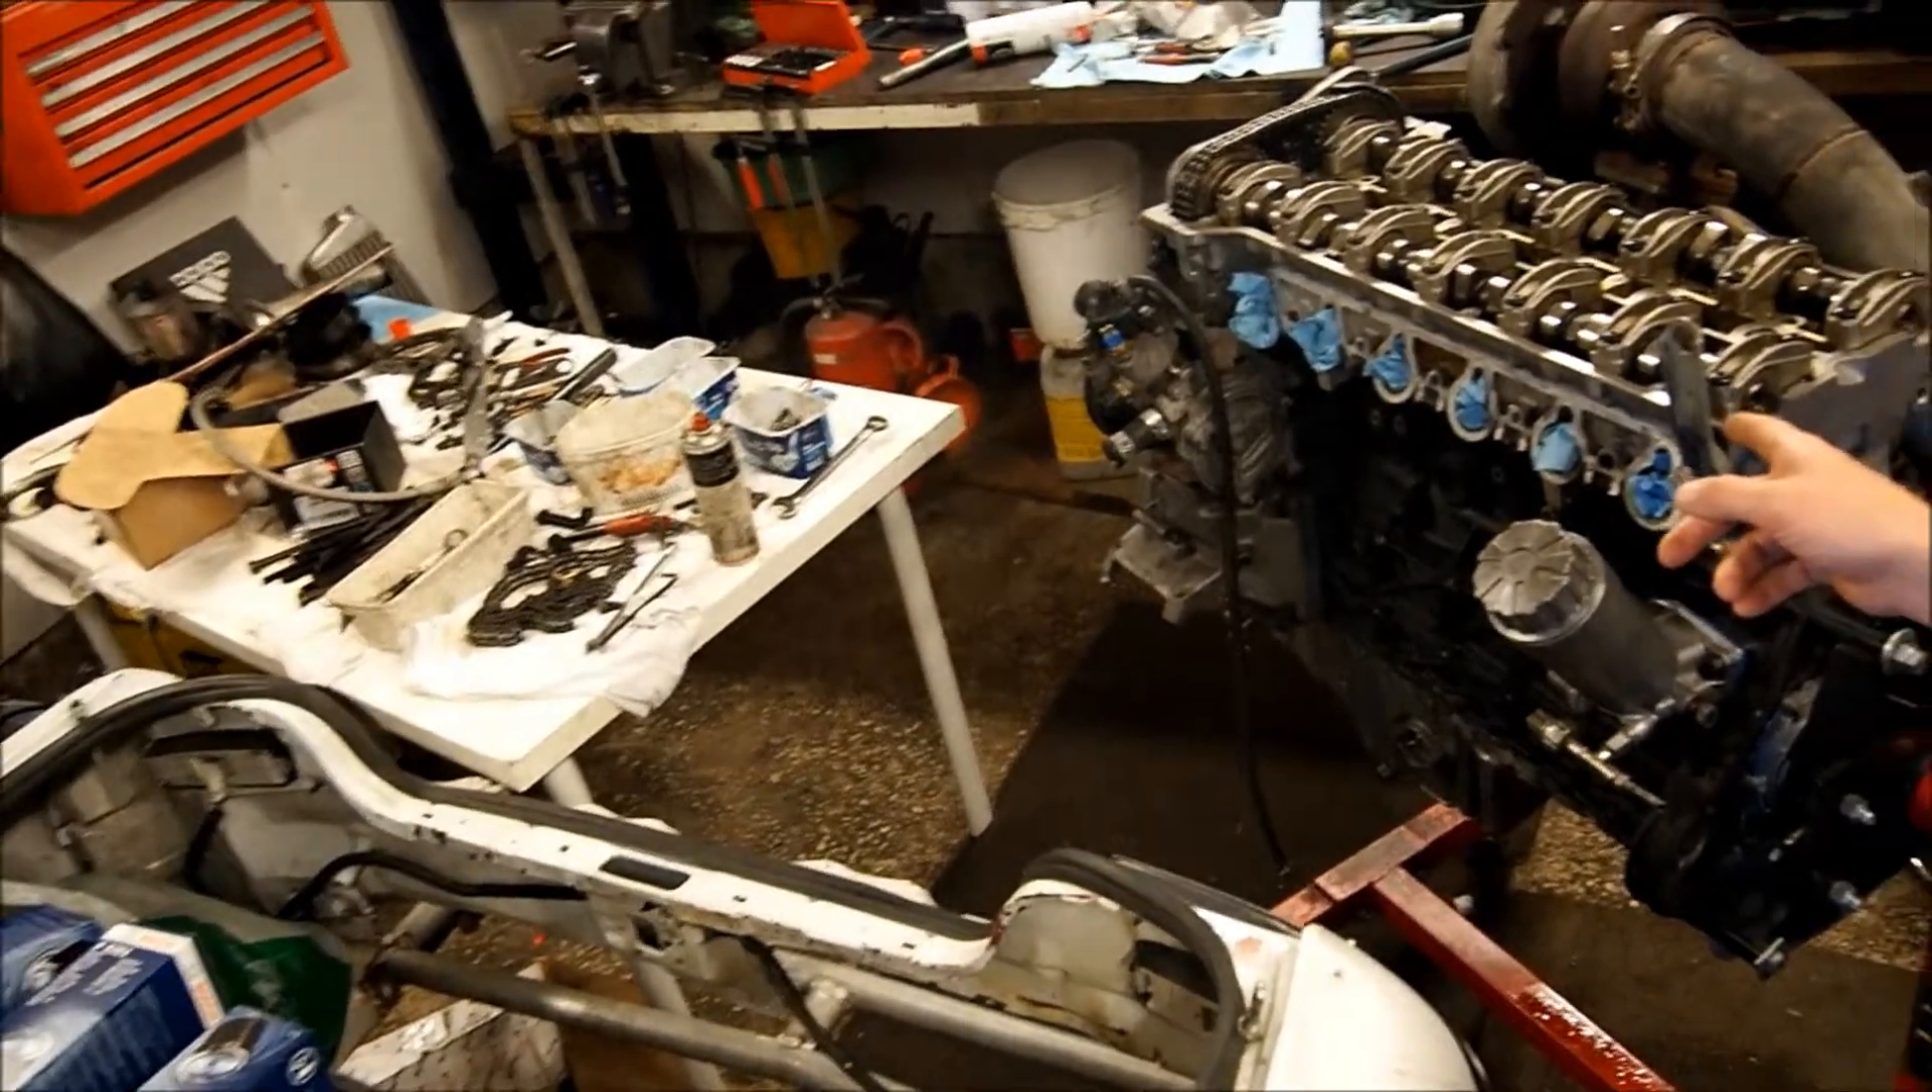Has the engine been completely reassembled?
No.